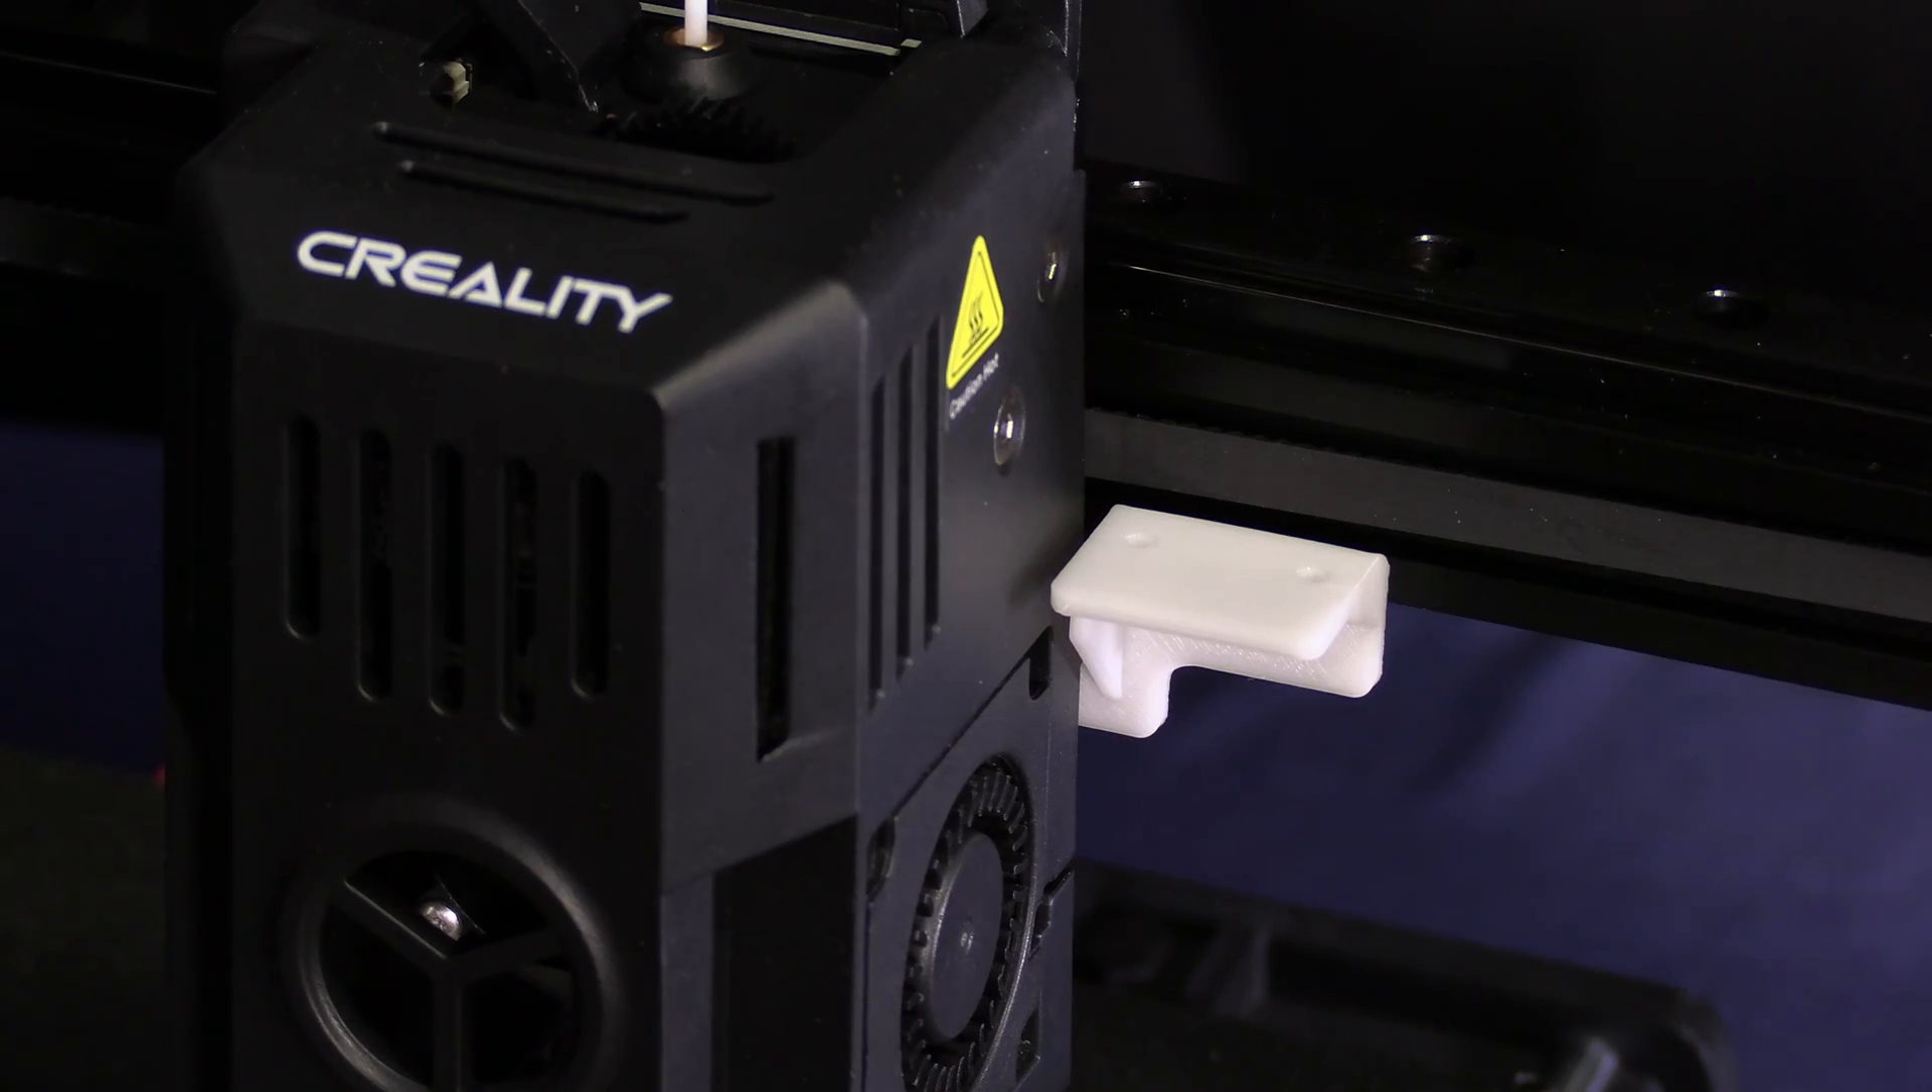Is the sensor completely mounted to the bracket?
No.